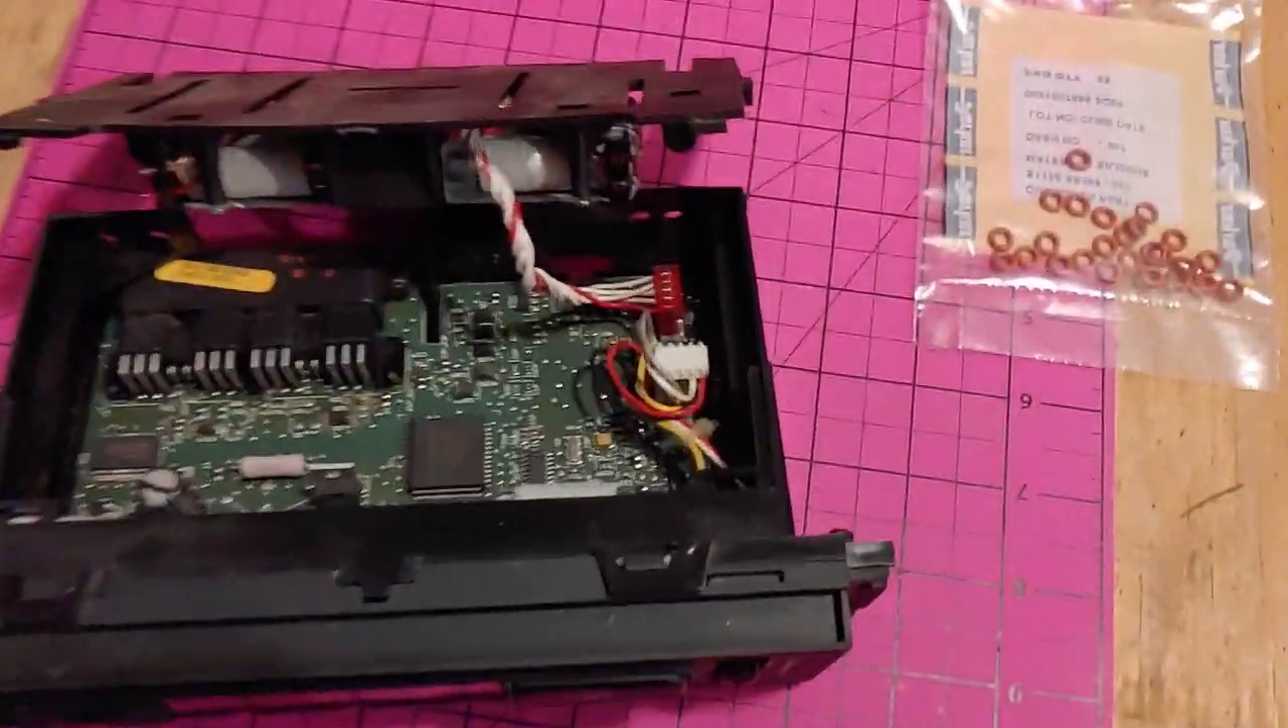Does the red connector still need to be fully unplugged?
Yes.